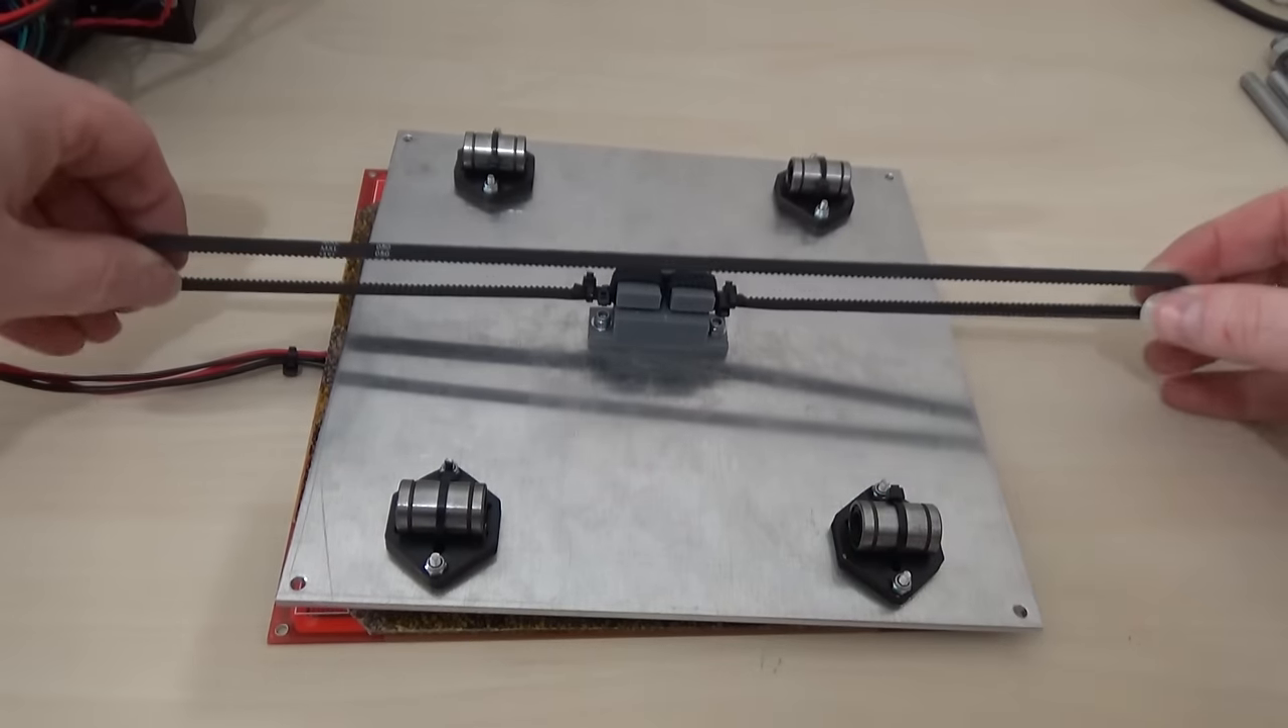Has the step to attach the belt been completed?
Yes.